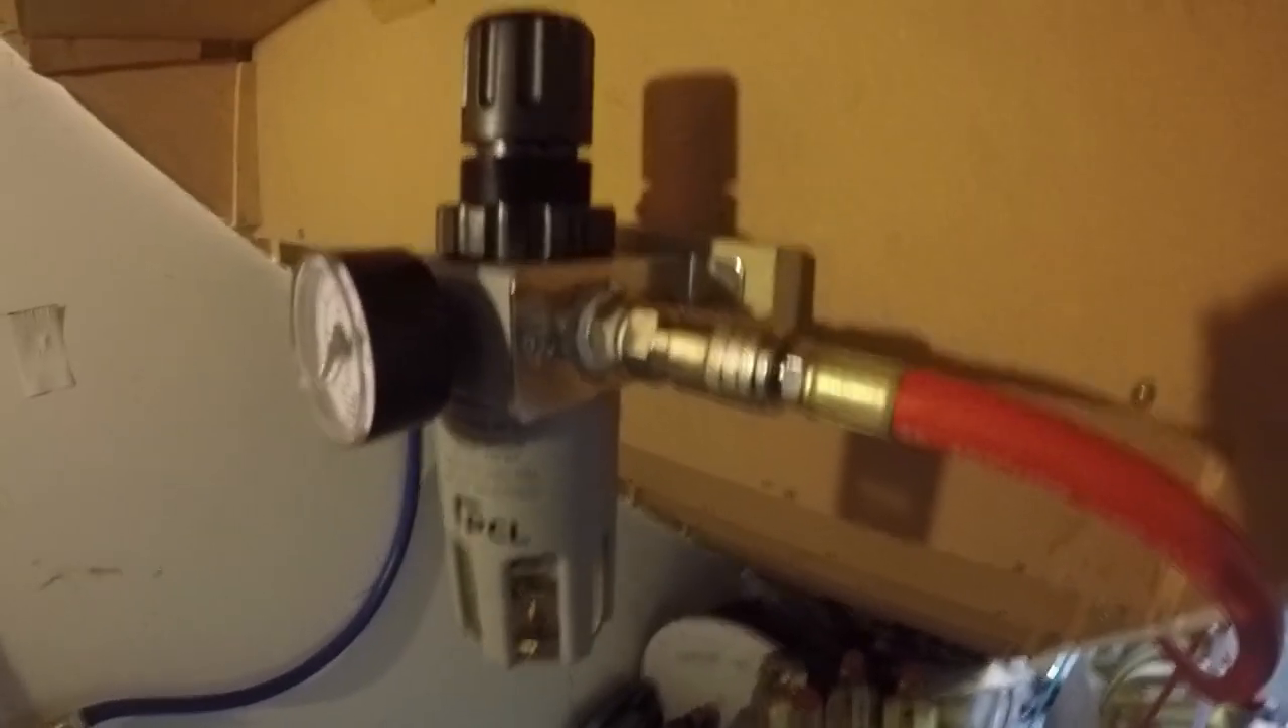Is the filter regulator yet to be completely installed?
No.